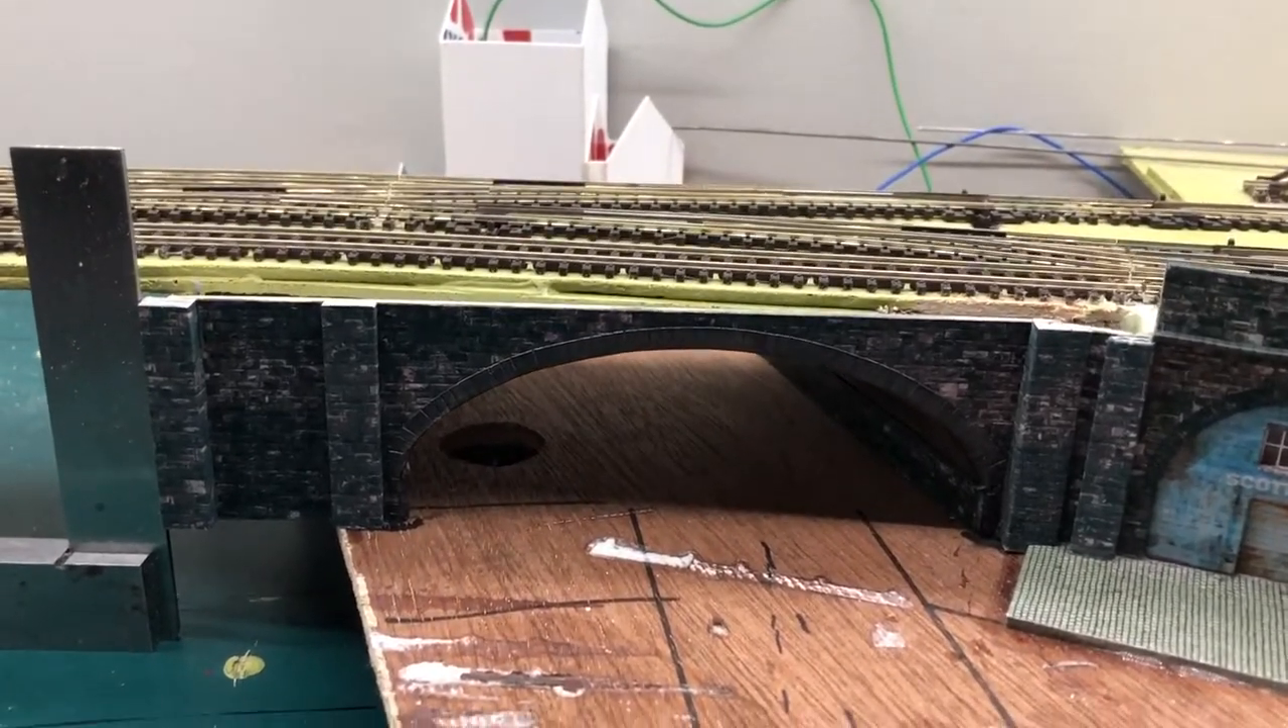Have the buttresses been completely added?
Yes.